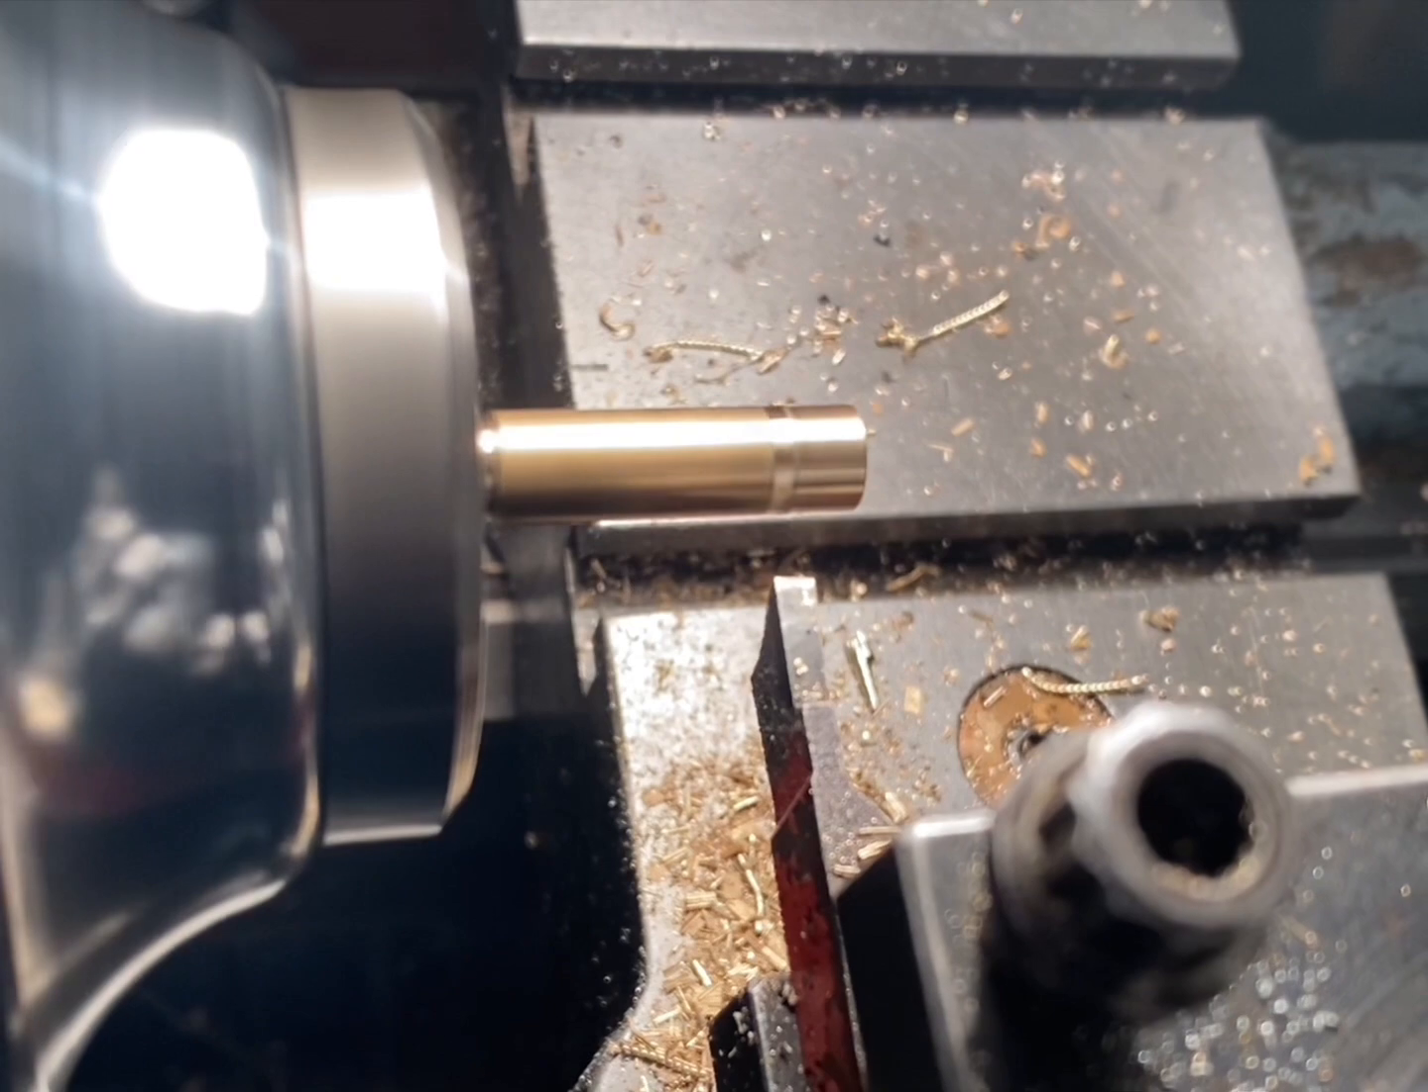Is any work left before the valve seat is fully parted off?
Yes.